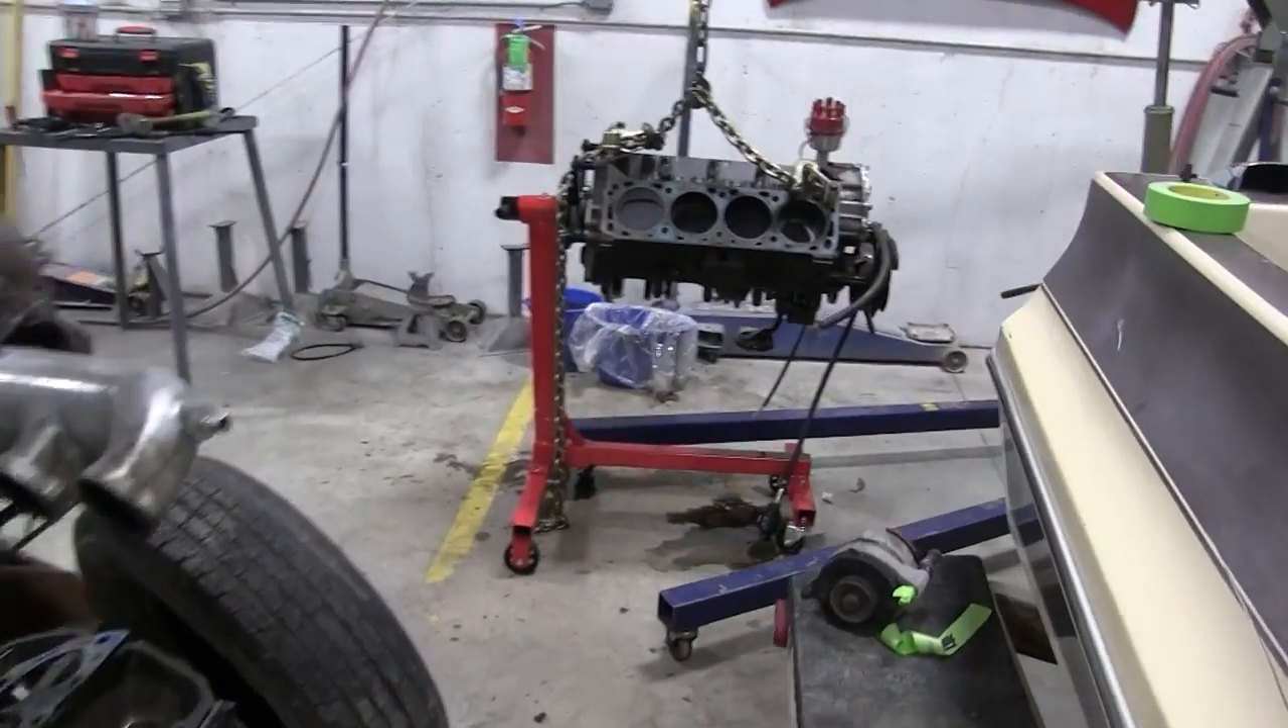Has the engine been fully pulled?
Yes.